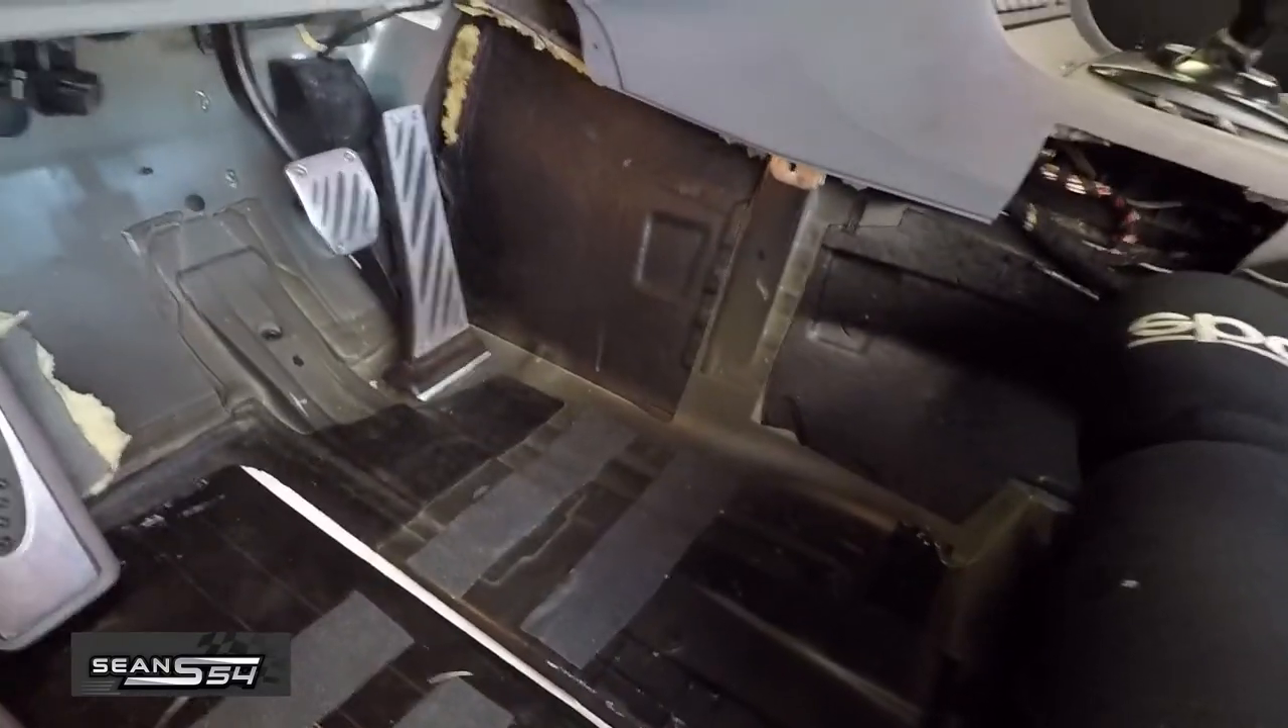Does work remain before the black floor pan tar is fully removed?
Yes.